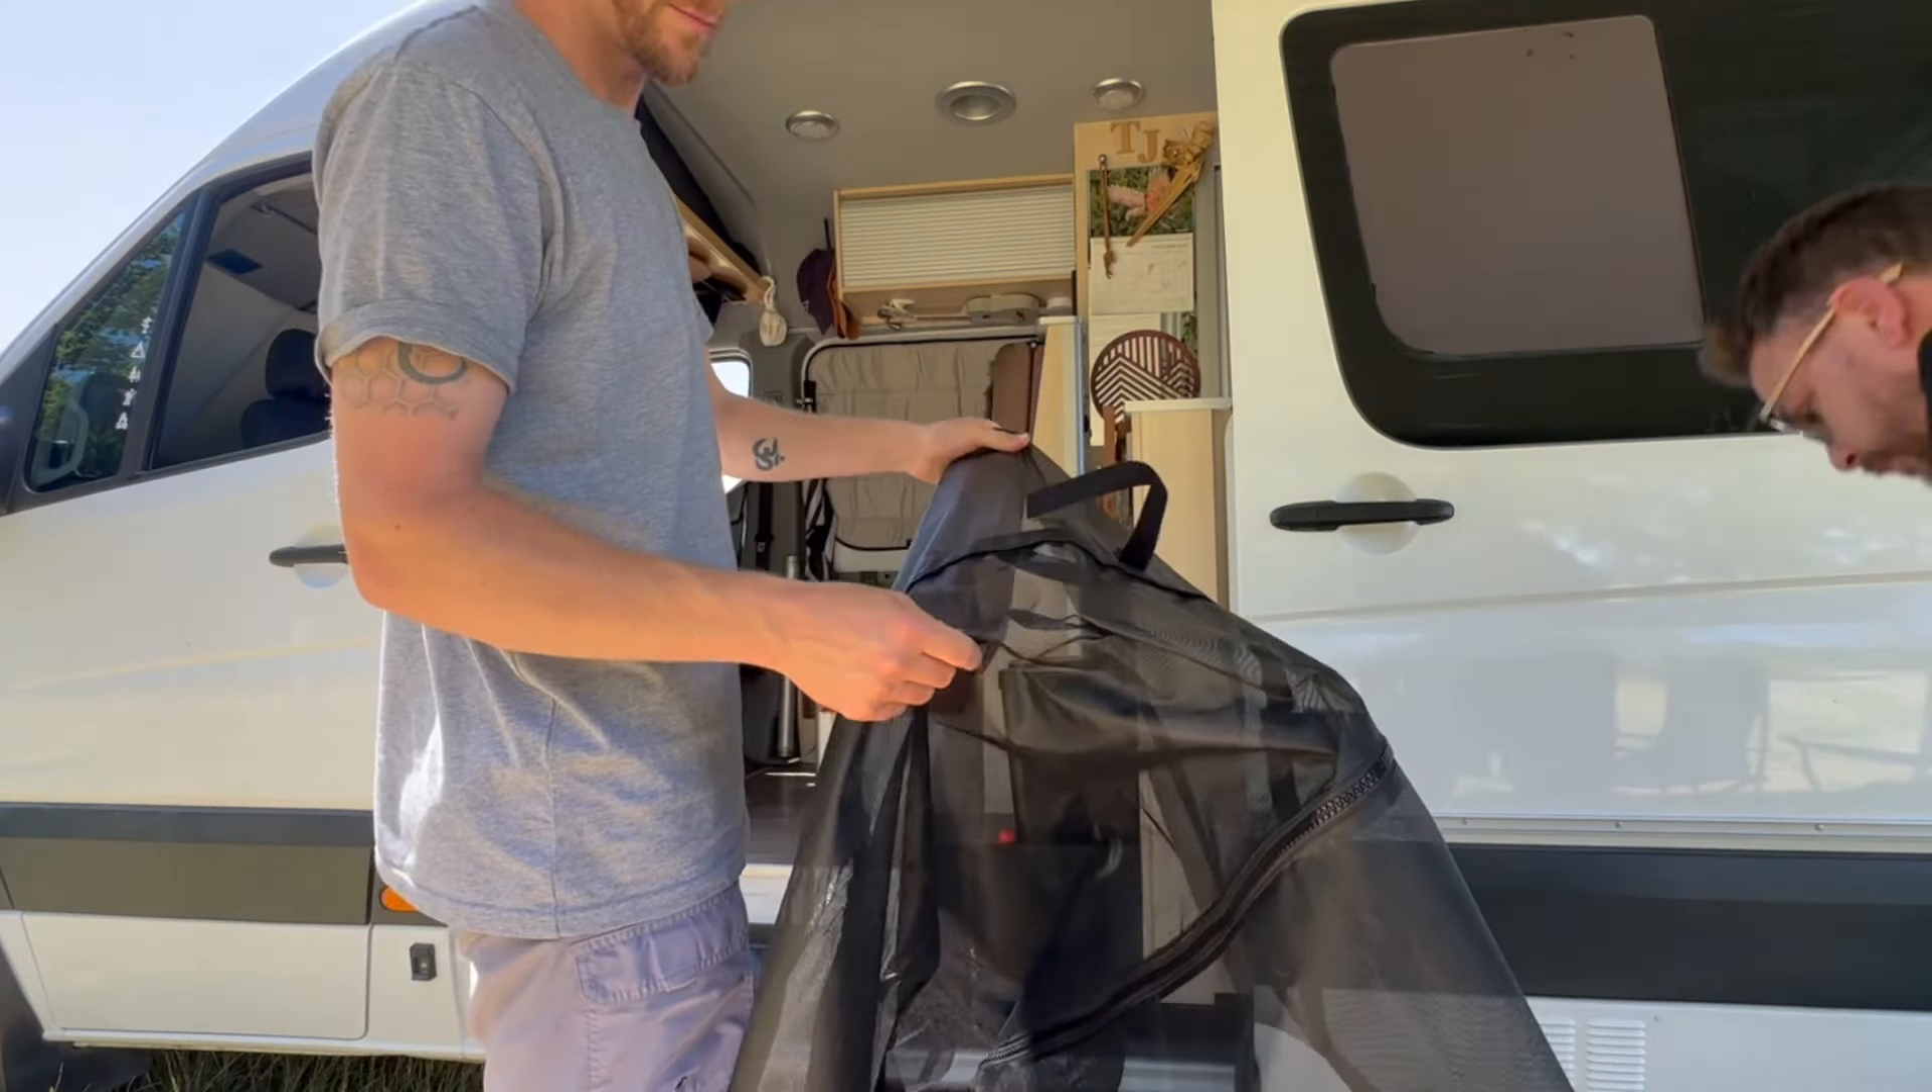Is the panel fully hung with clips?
No.